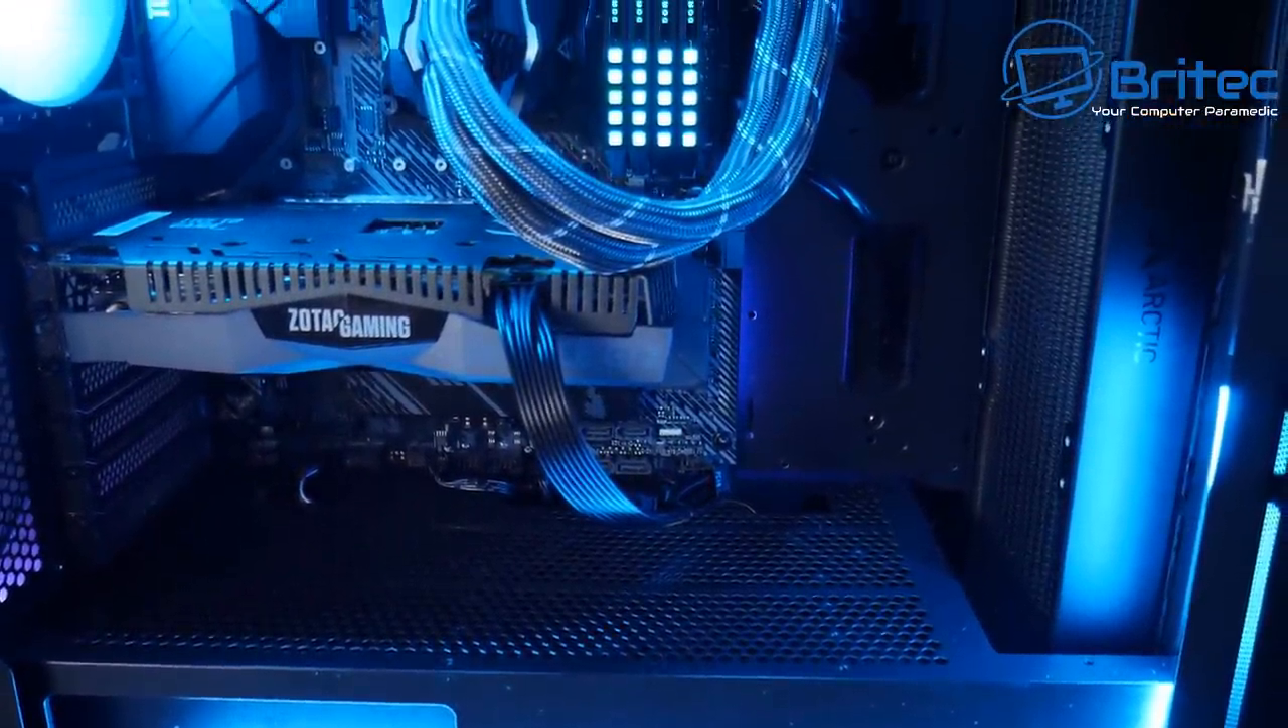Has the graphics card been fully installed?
Yes.